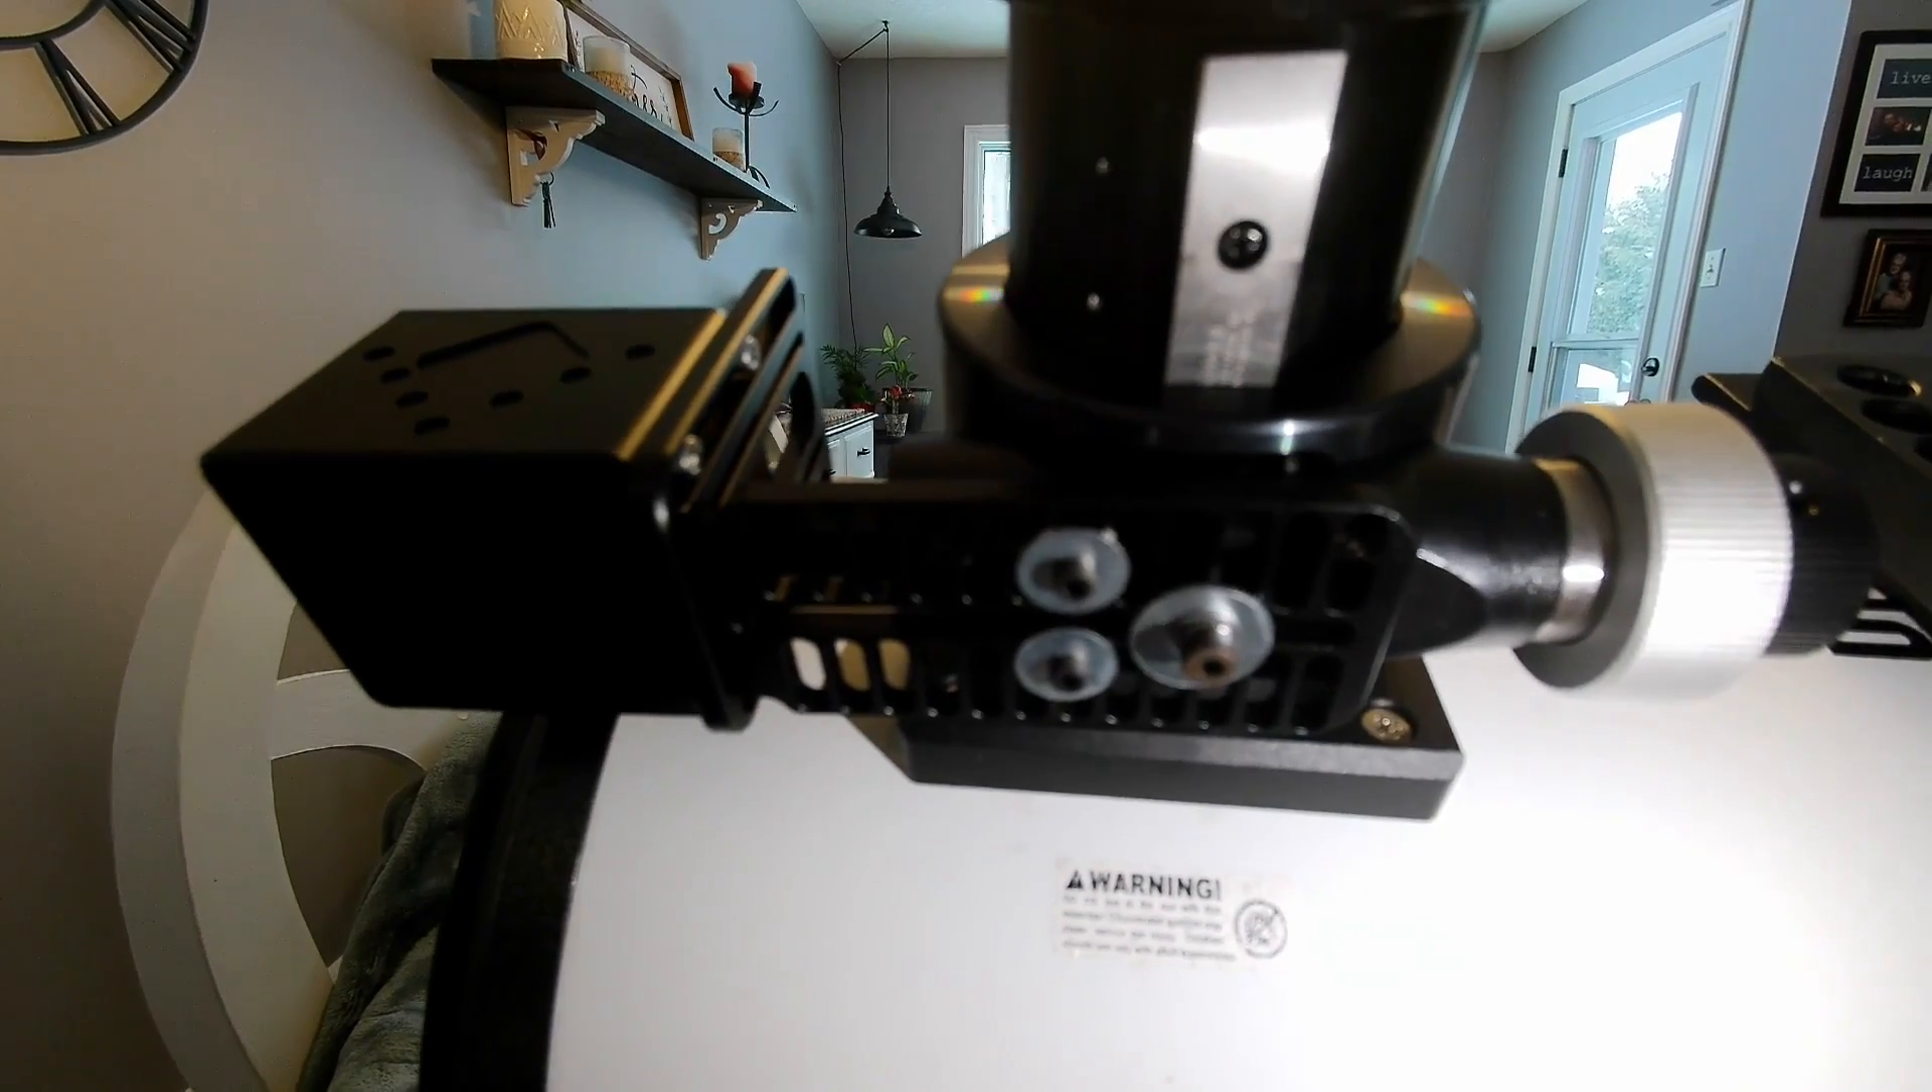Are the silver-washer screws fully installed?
Yes.